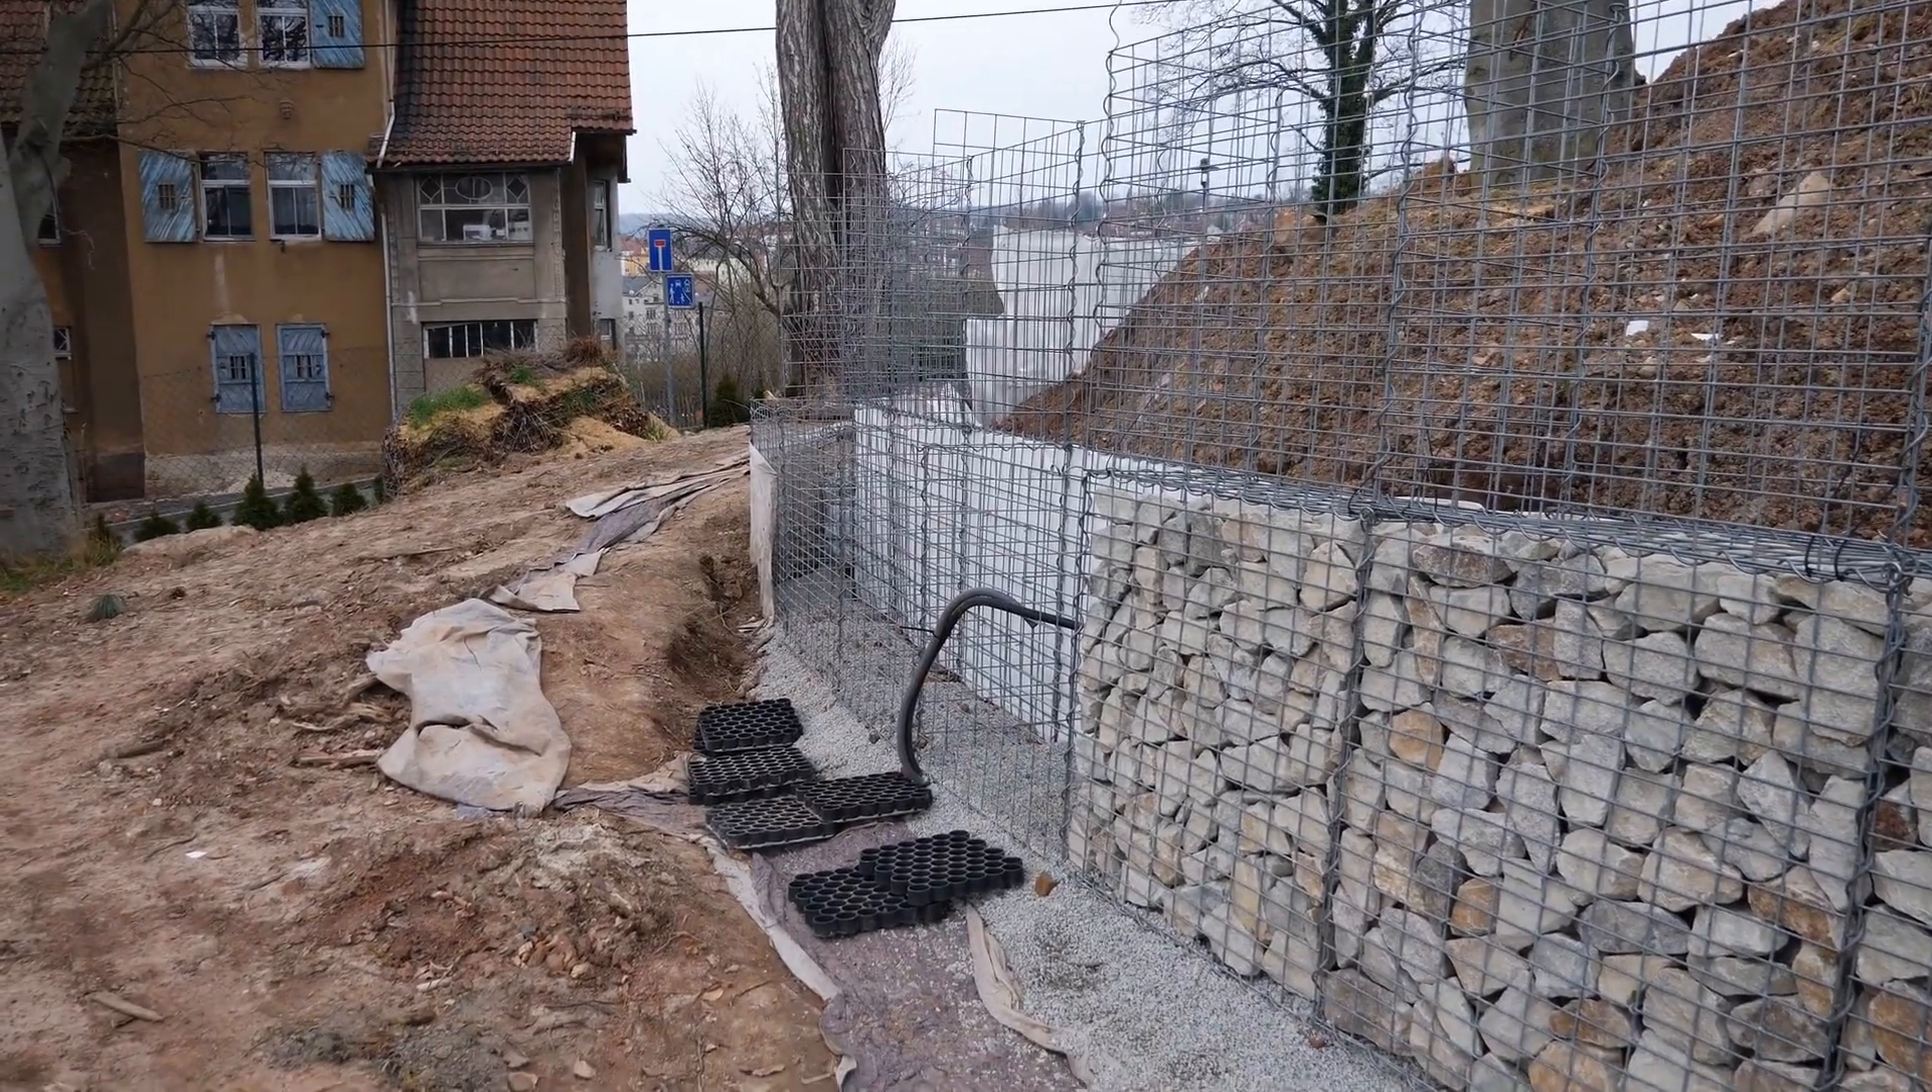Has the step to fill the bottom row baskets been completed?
No.